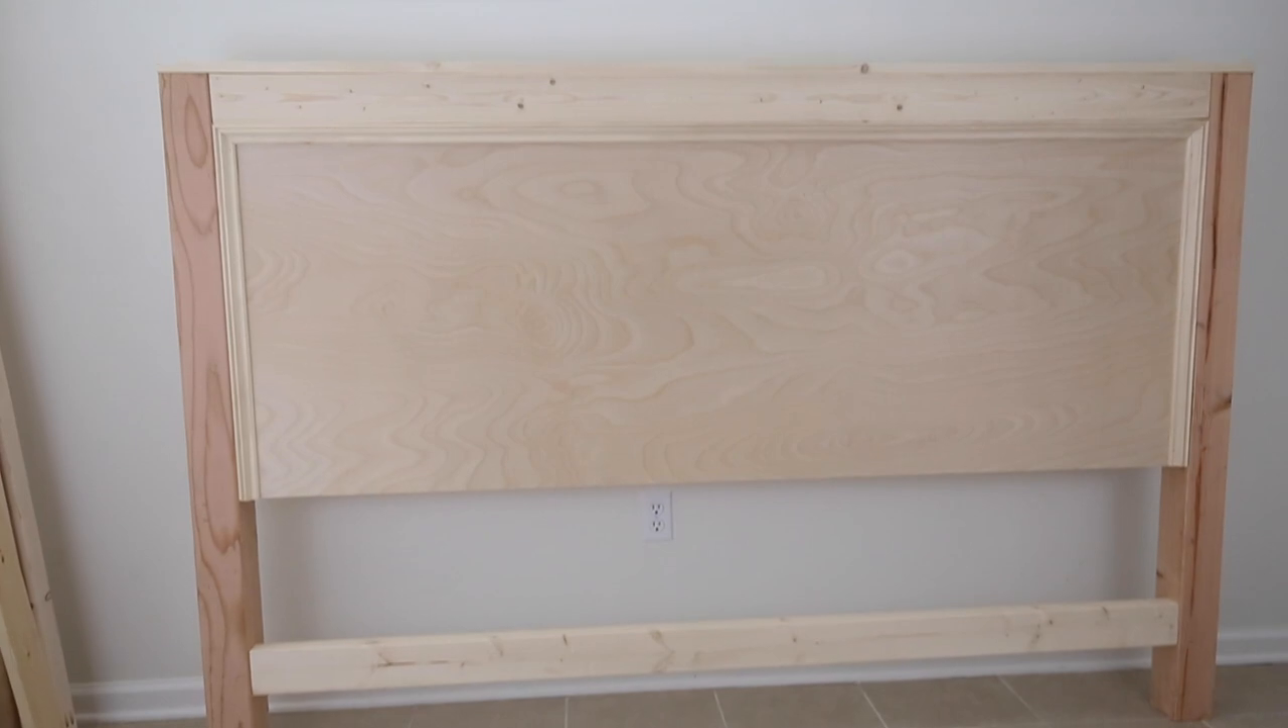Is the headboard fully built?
Yes.